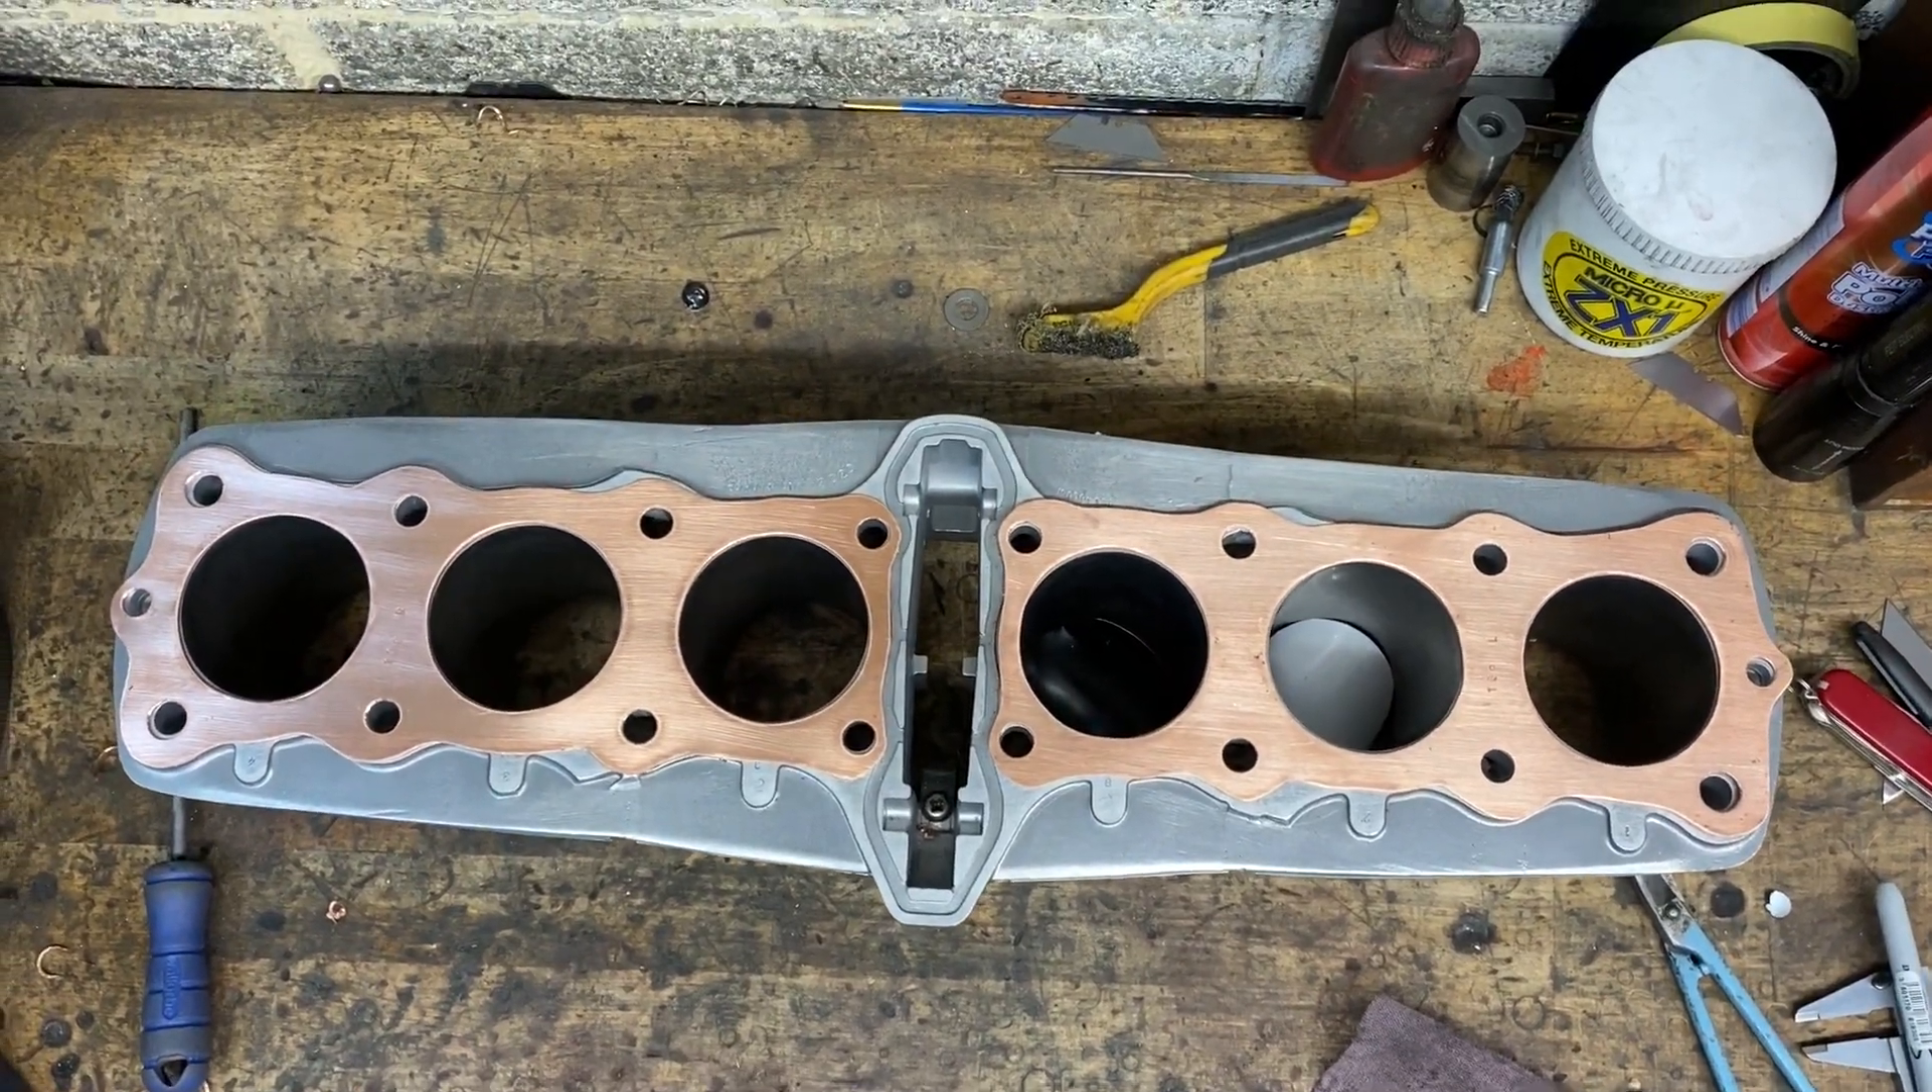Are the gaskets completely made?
Yes.